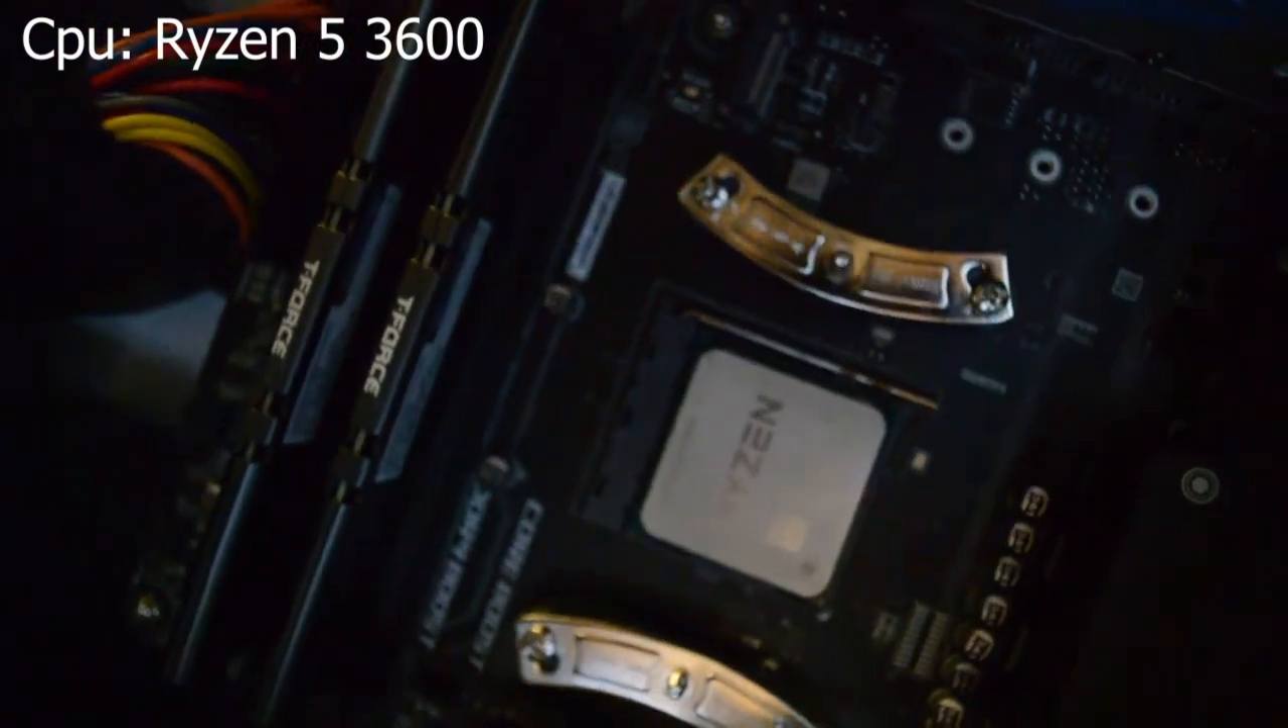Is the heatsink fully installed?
No.